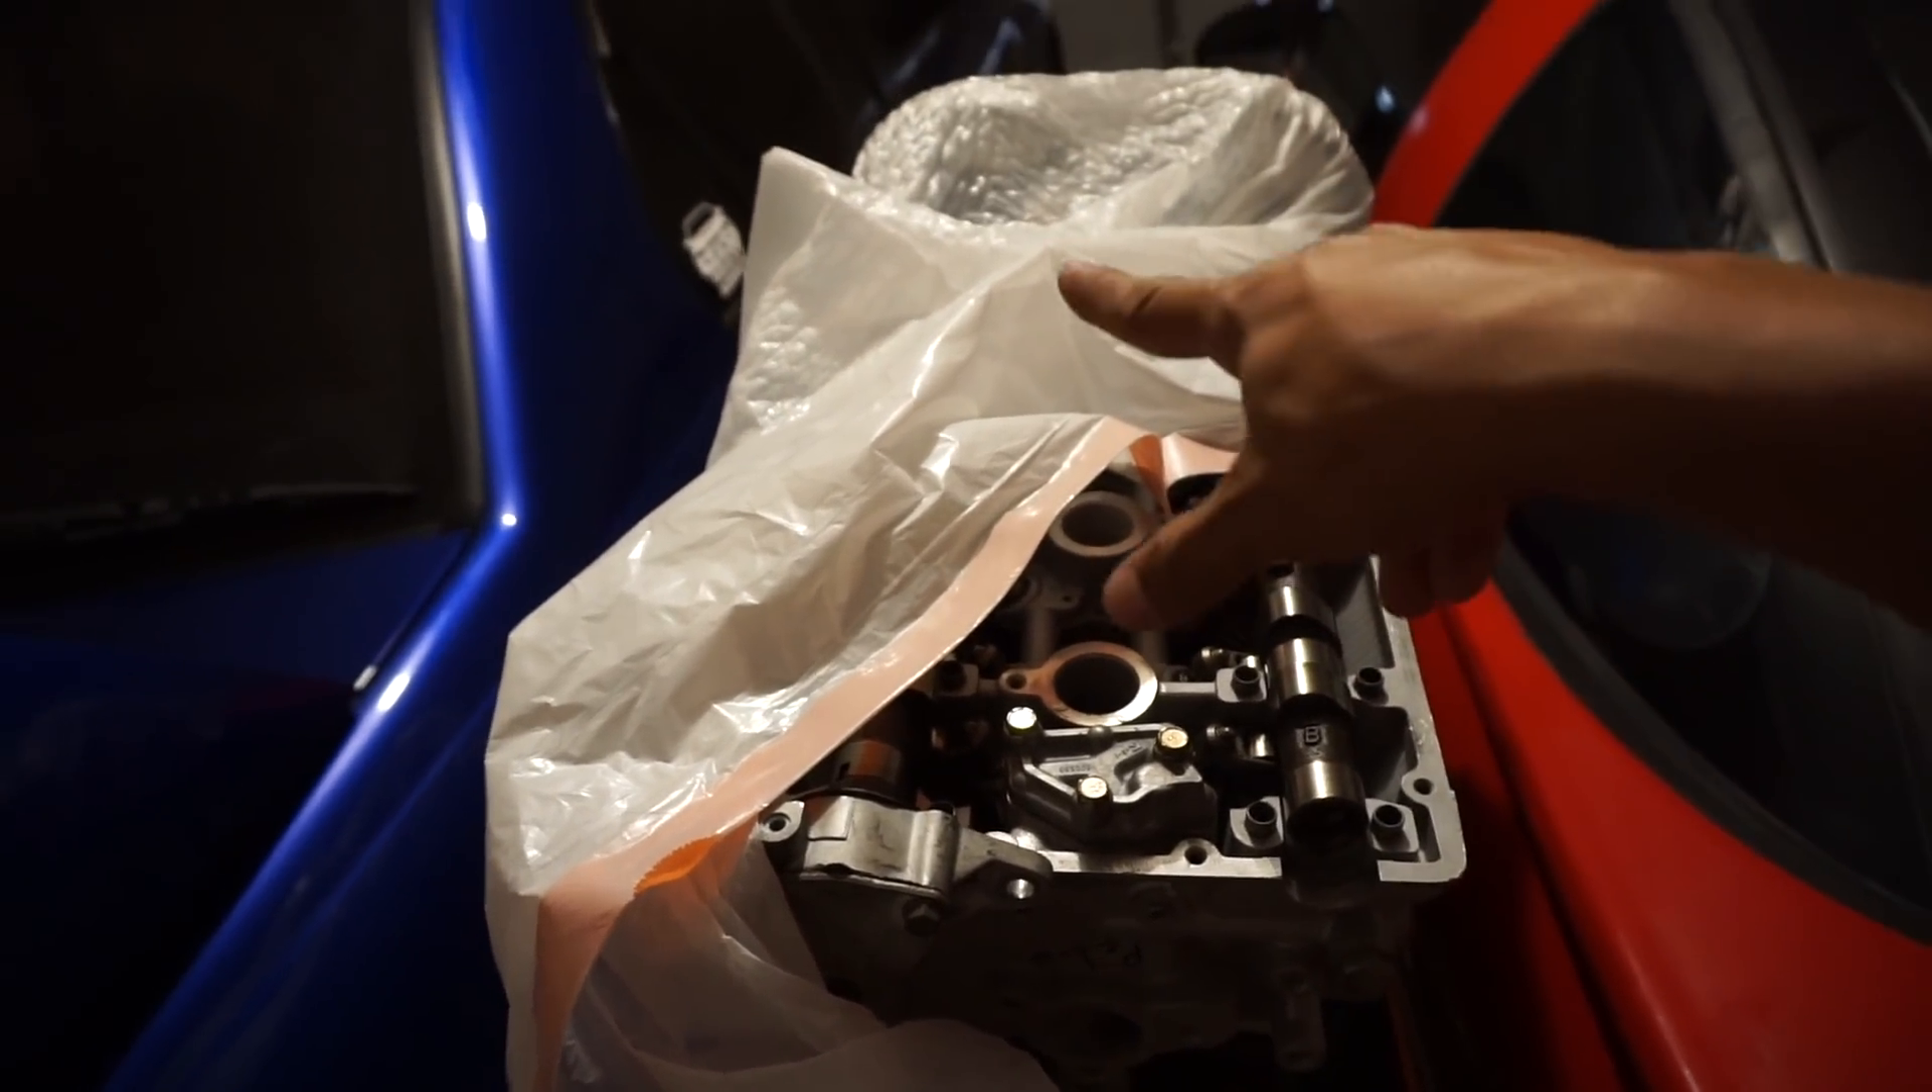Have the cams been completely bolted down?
No.